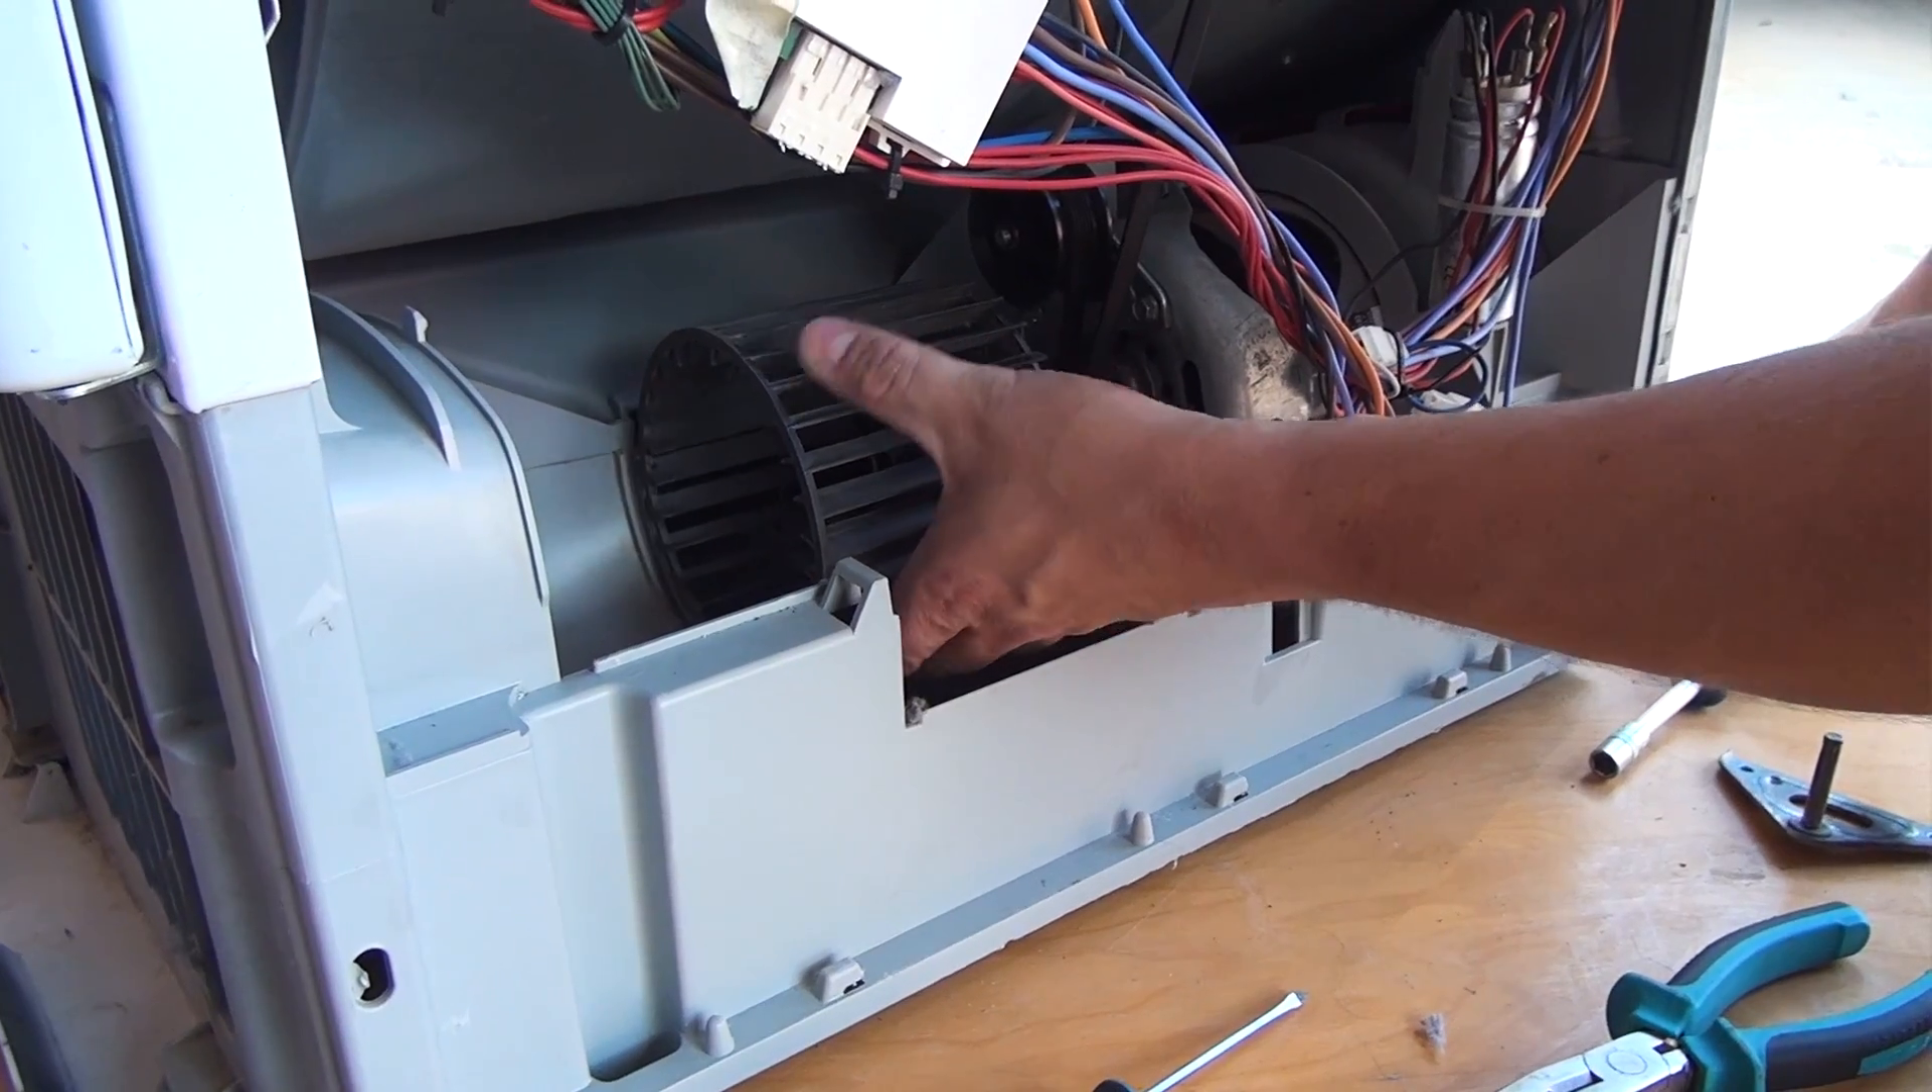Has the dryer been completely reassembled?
No.